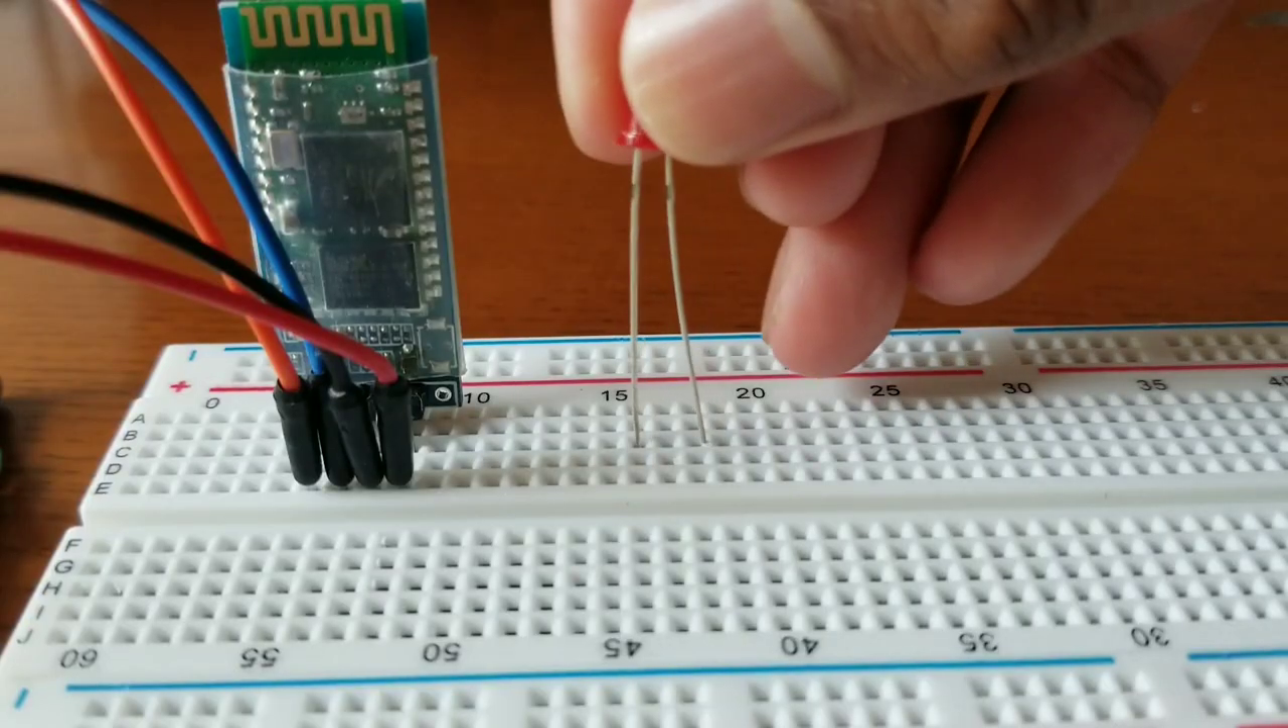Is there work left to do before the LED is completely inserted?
Yes.